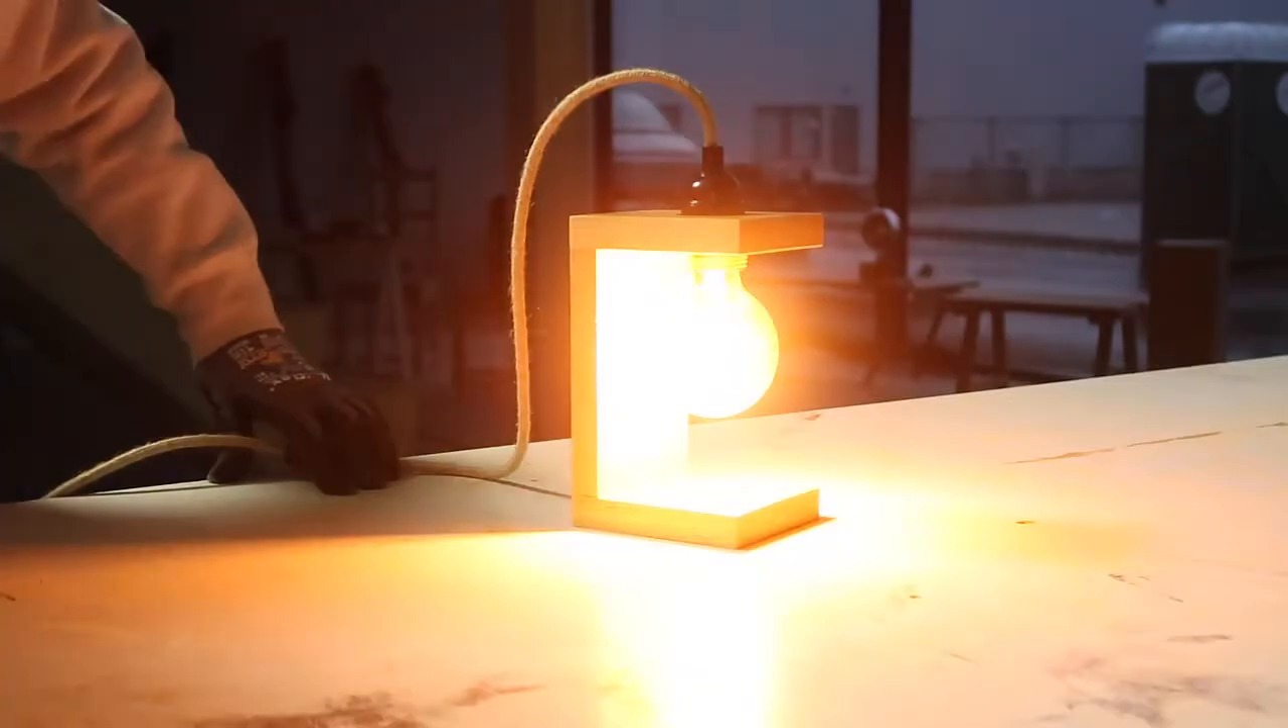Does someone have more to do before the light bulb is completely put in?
No.